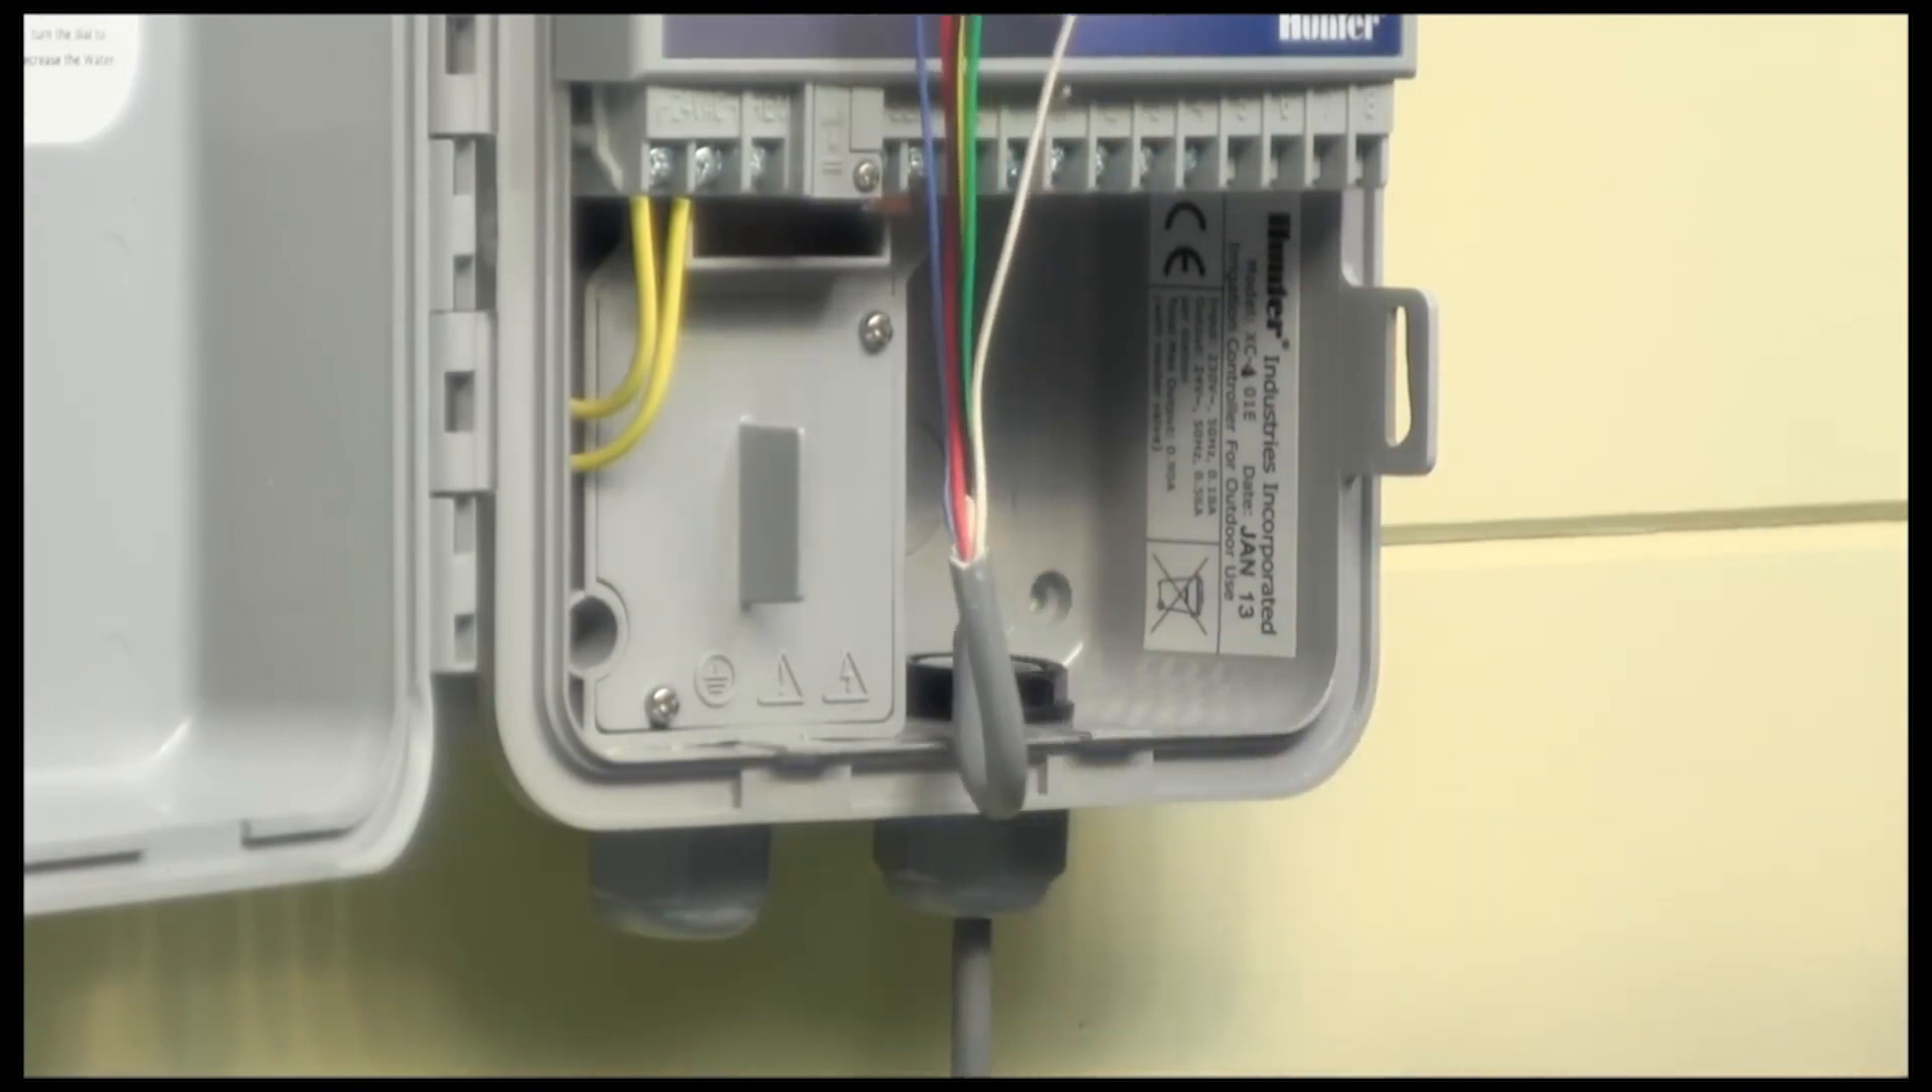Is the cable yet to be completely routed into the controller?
No.